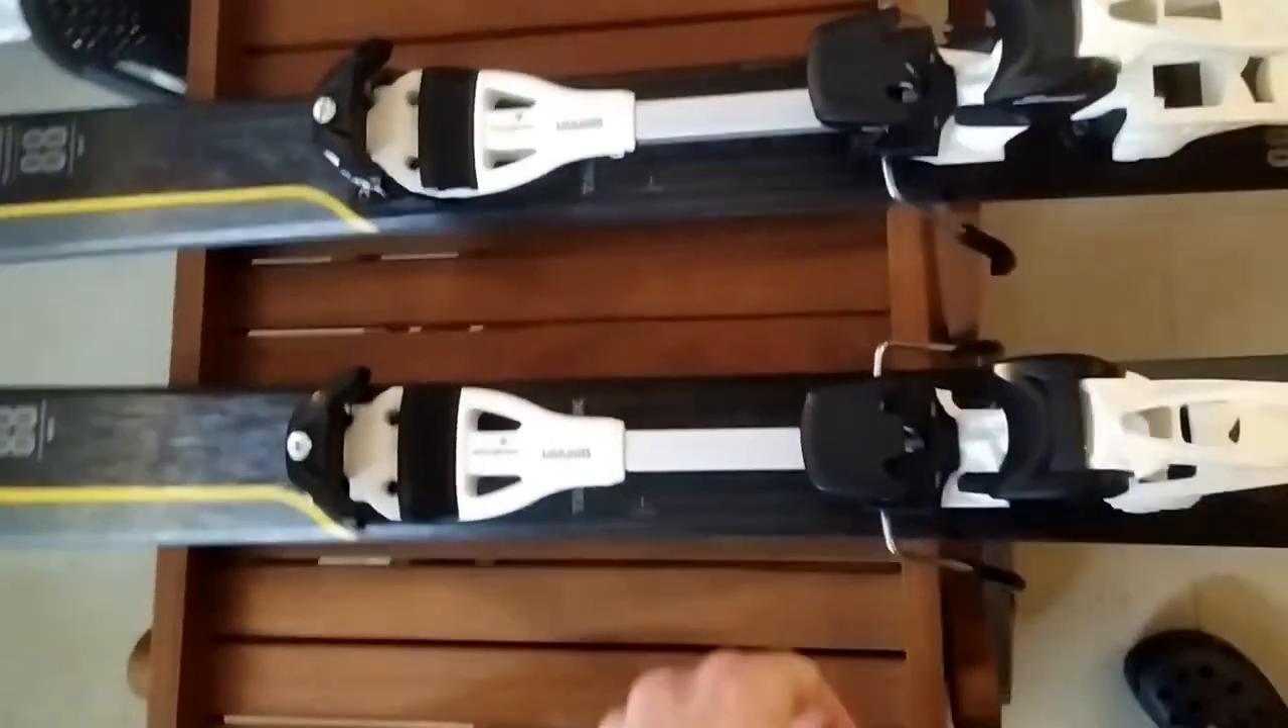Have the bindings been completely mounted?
Yes.